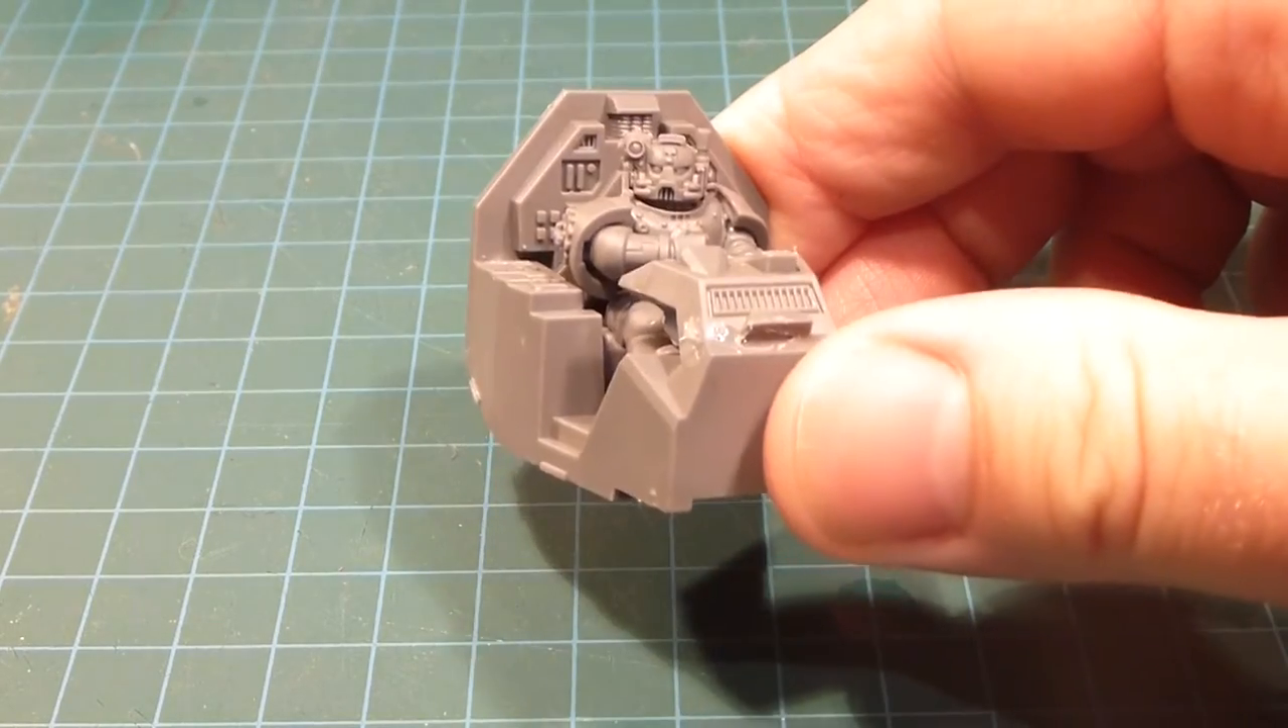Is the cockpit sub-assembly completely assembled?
Yes.